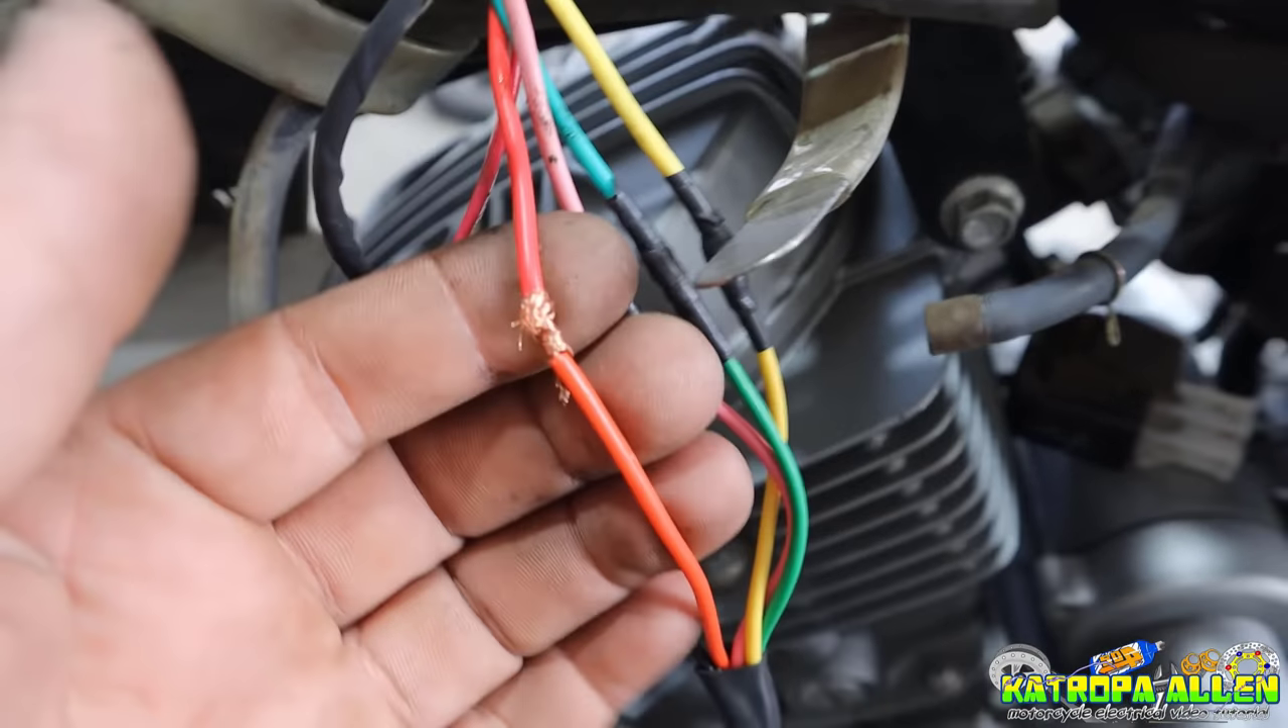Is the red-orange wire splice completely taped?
No.